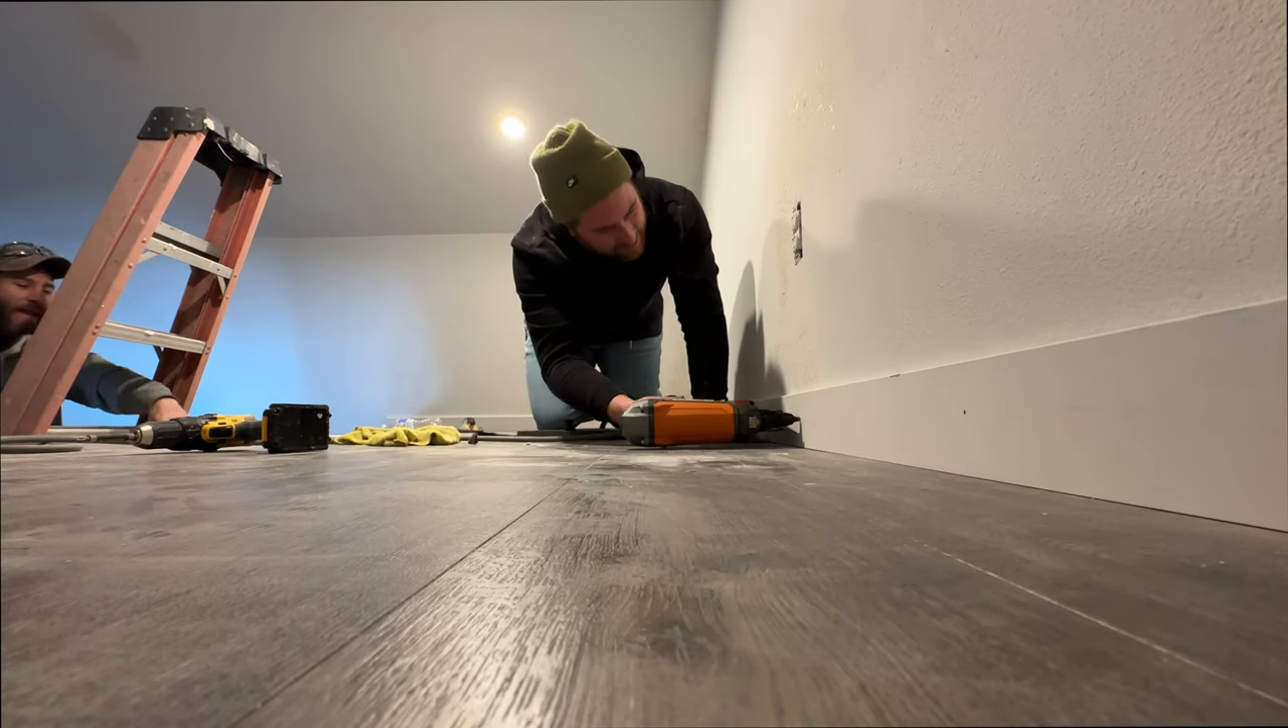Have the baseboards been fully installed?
No.